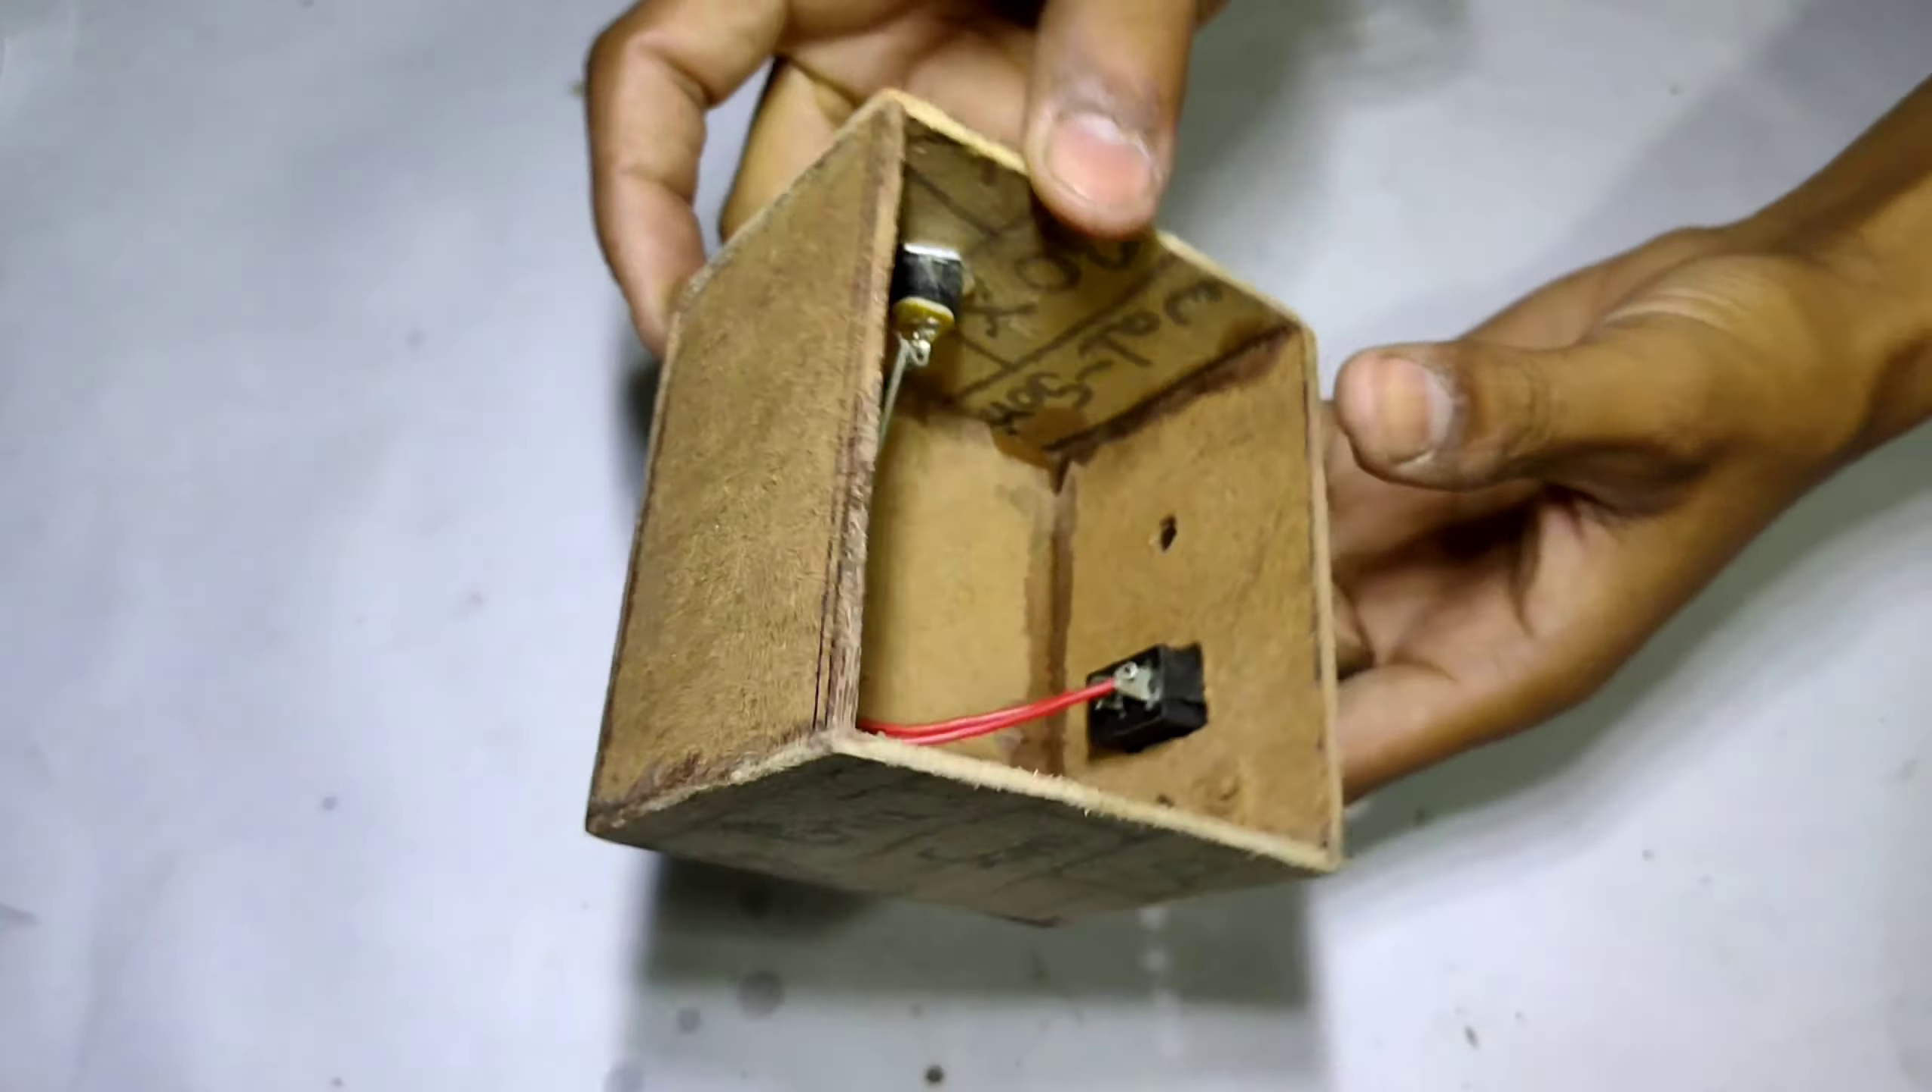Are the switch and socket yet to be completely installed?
No.